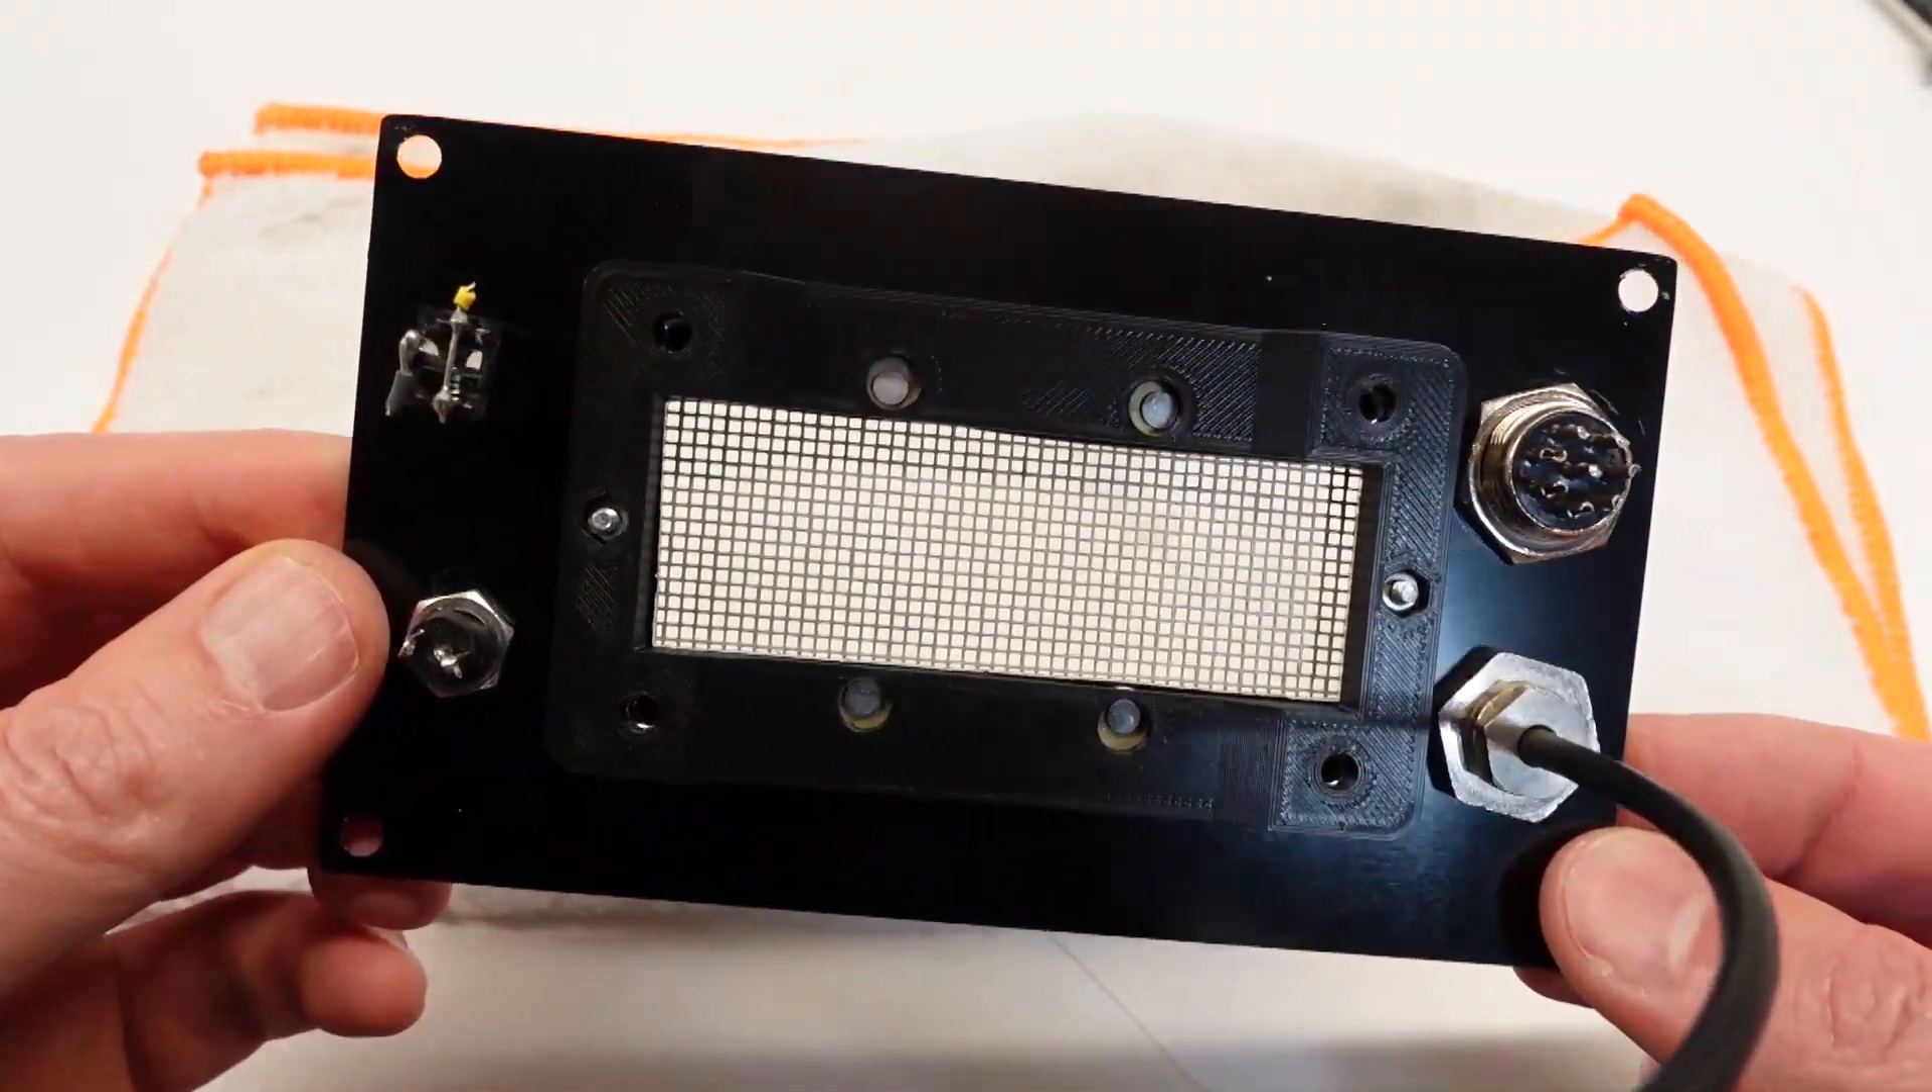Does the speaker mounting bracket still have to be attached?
No.